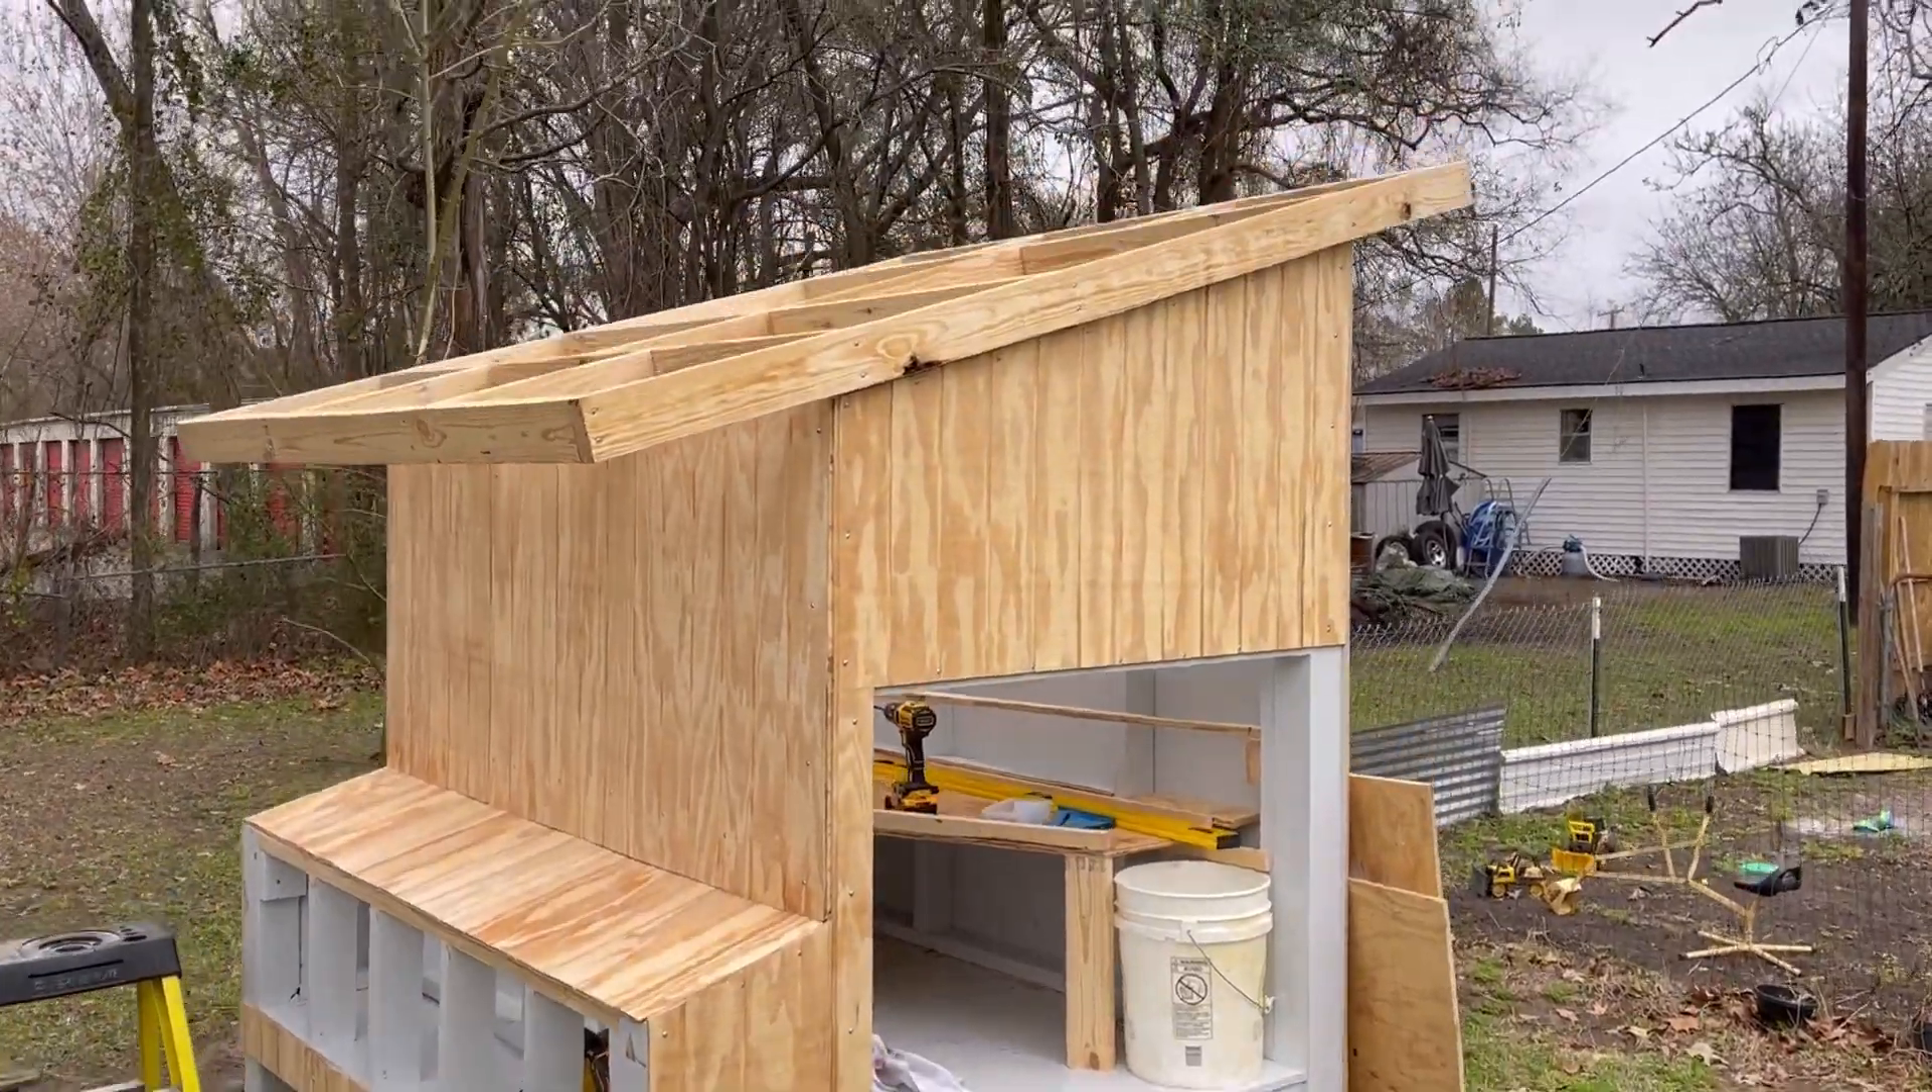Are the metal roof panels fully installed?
No.